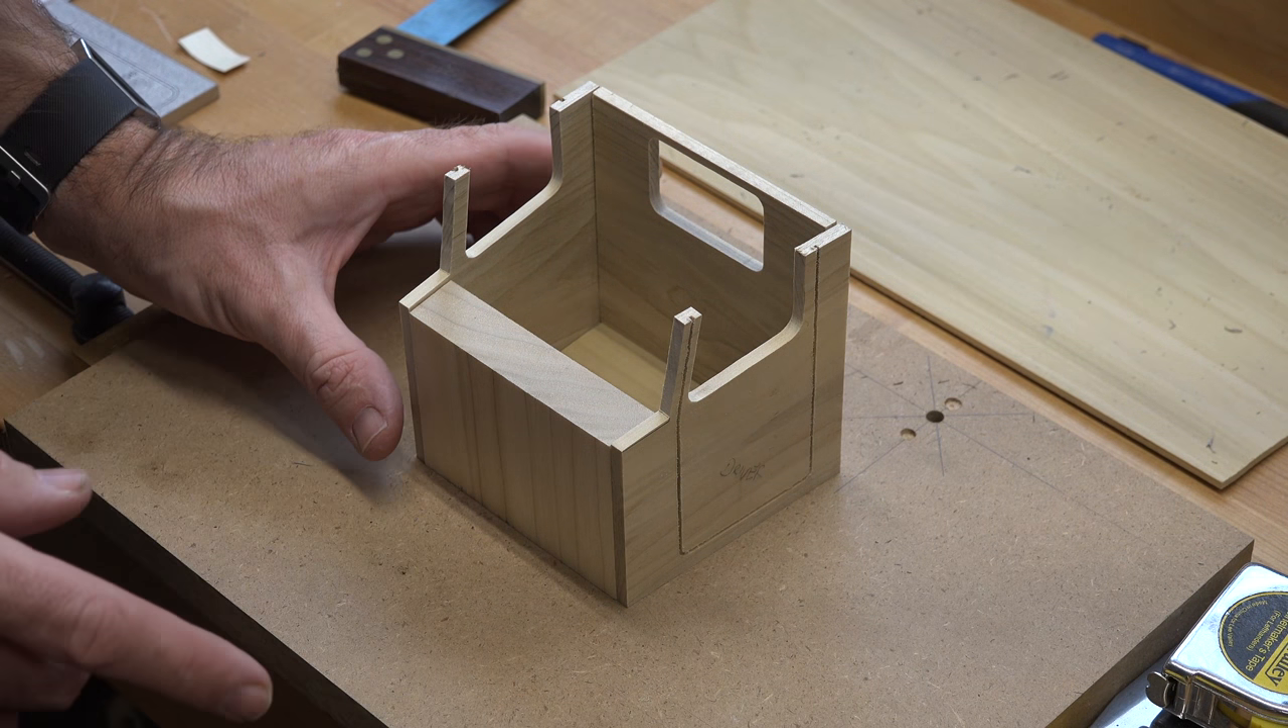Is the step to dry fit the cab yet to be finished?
No.